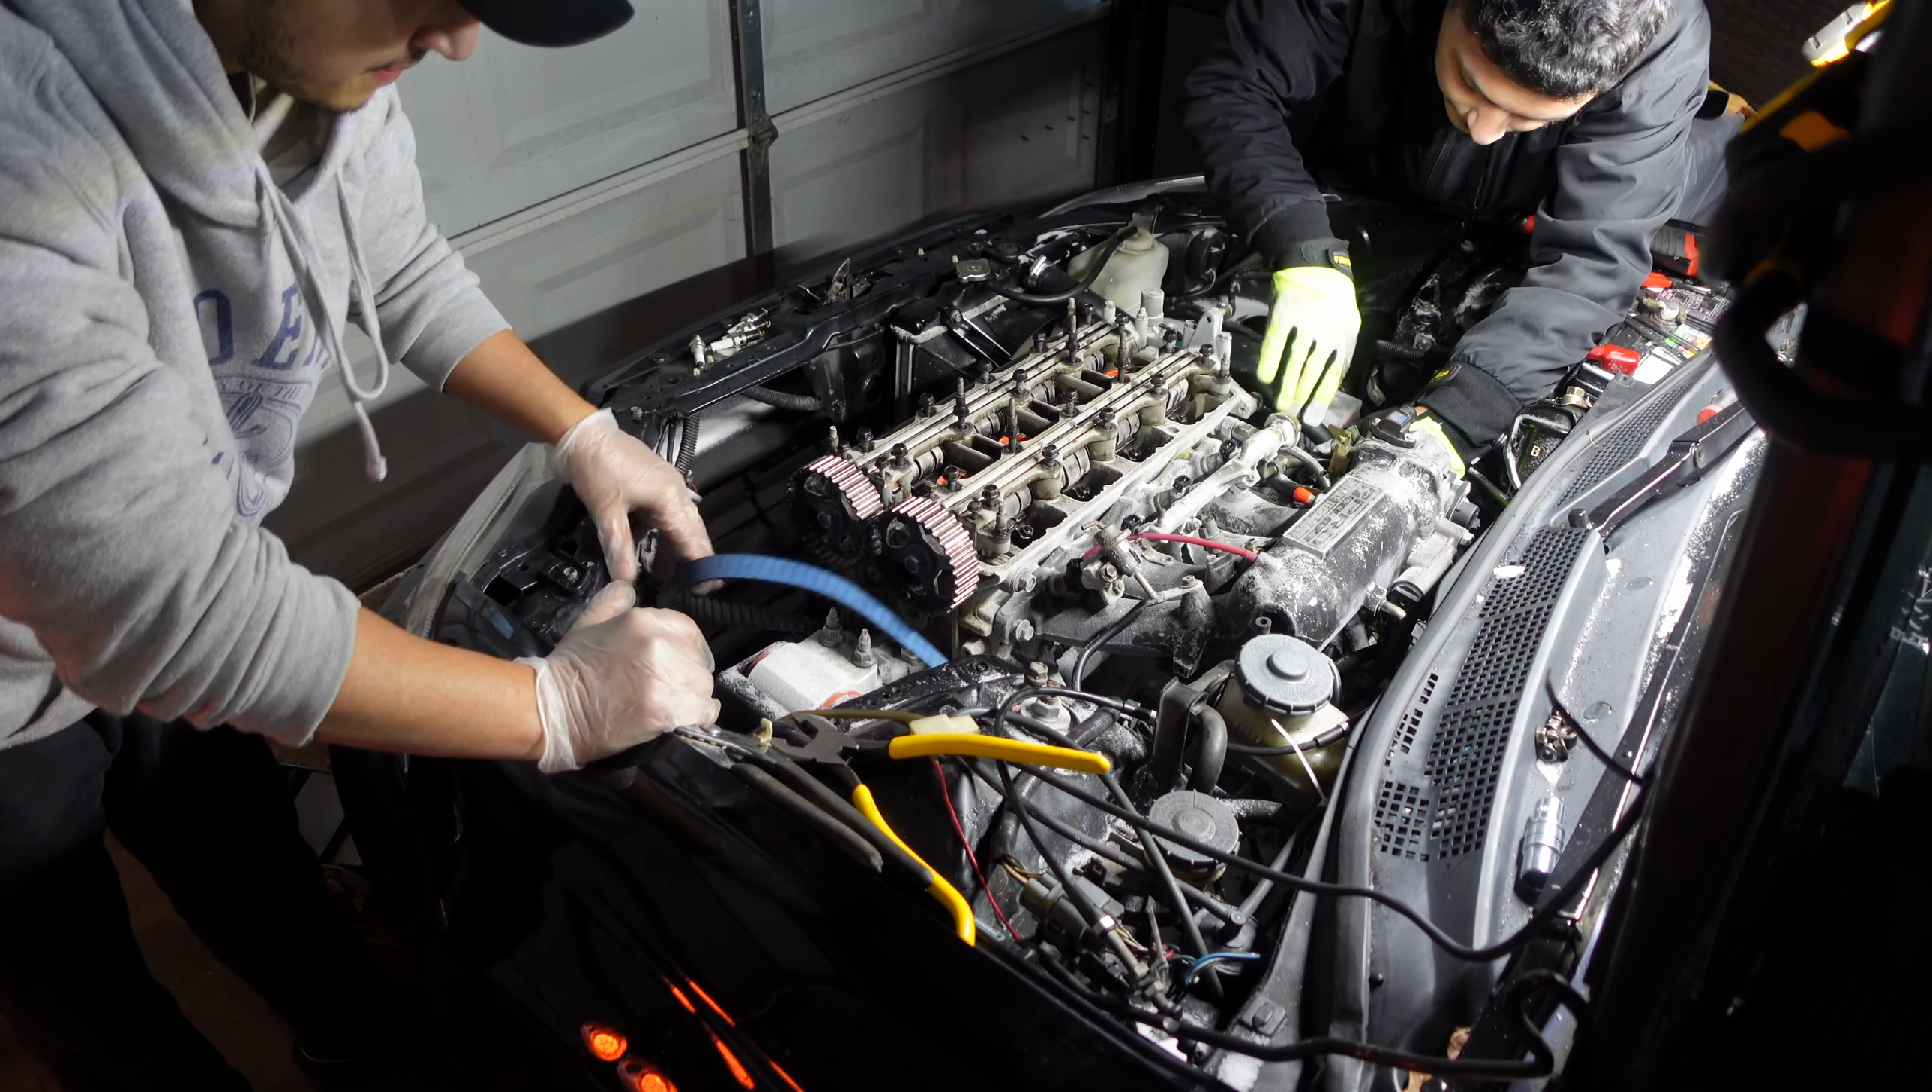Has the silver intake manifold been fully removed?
No.